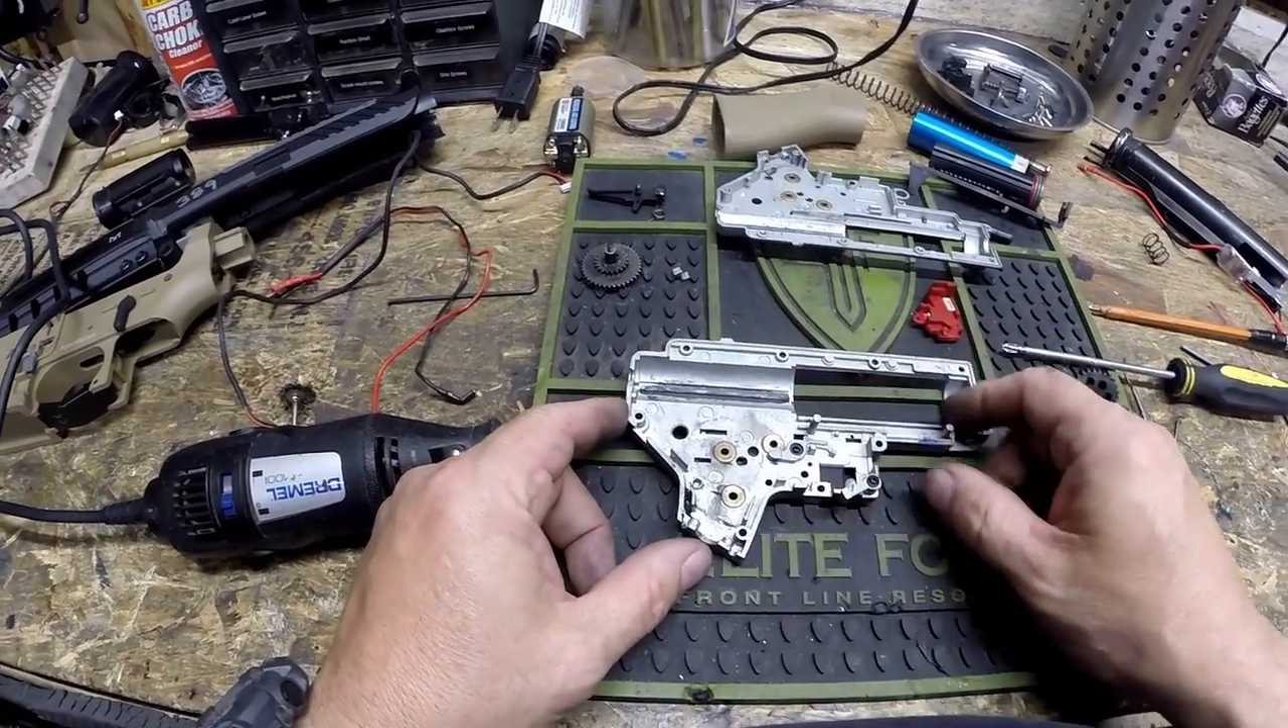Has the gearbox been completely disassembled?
Yes.